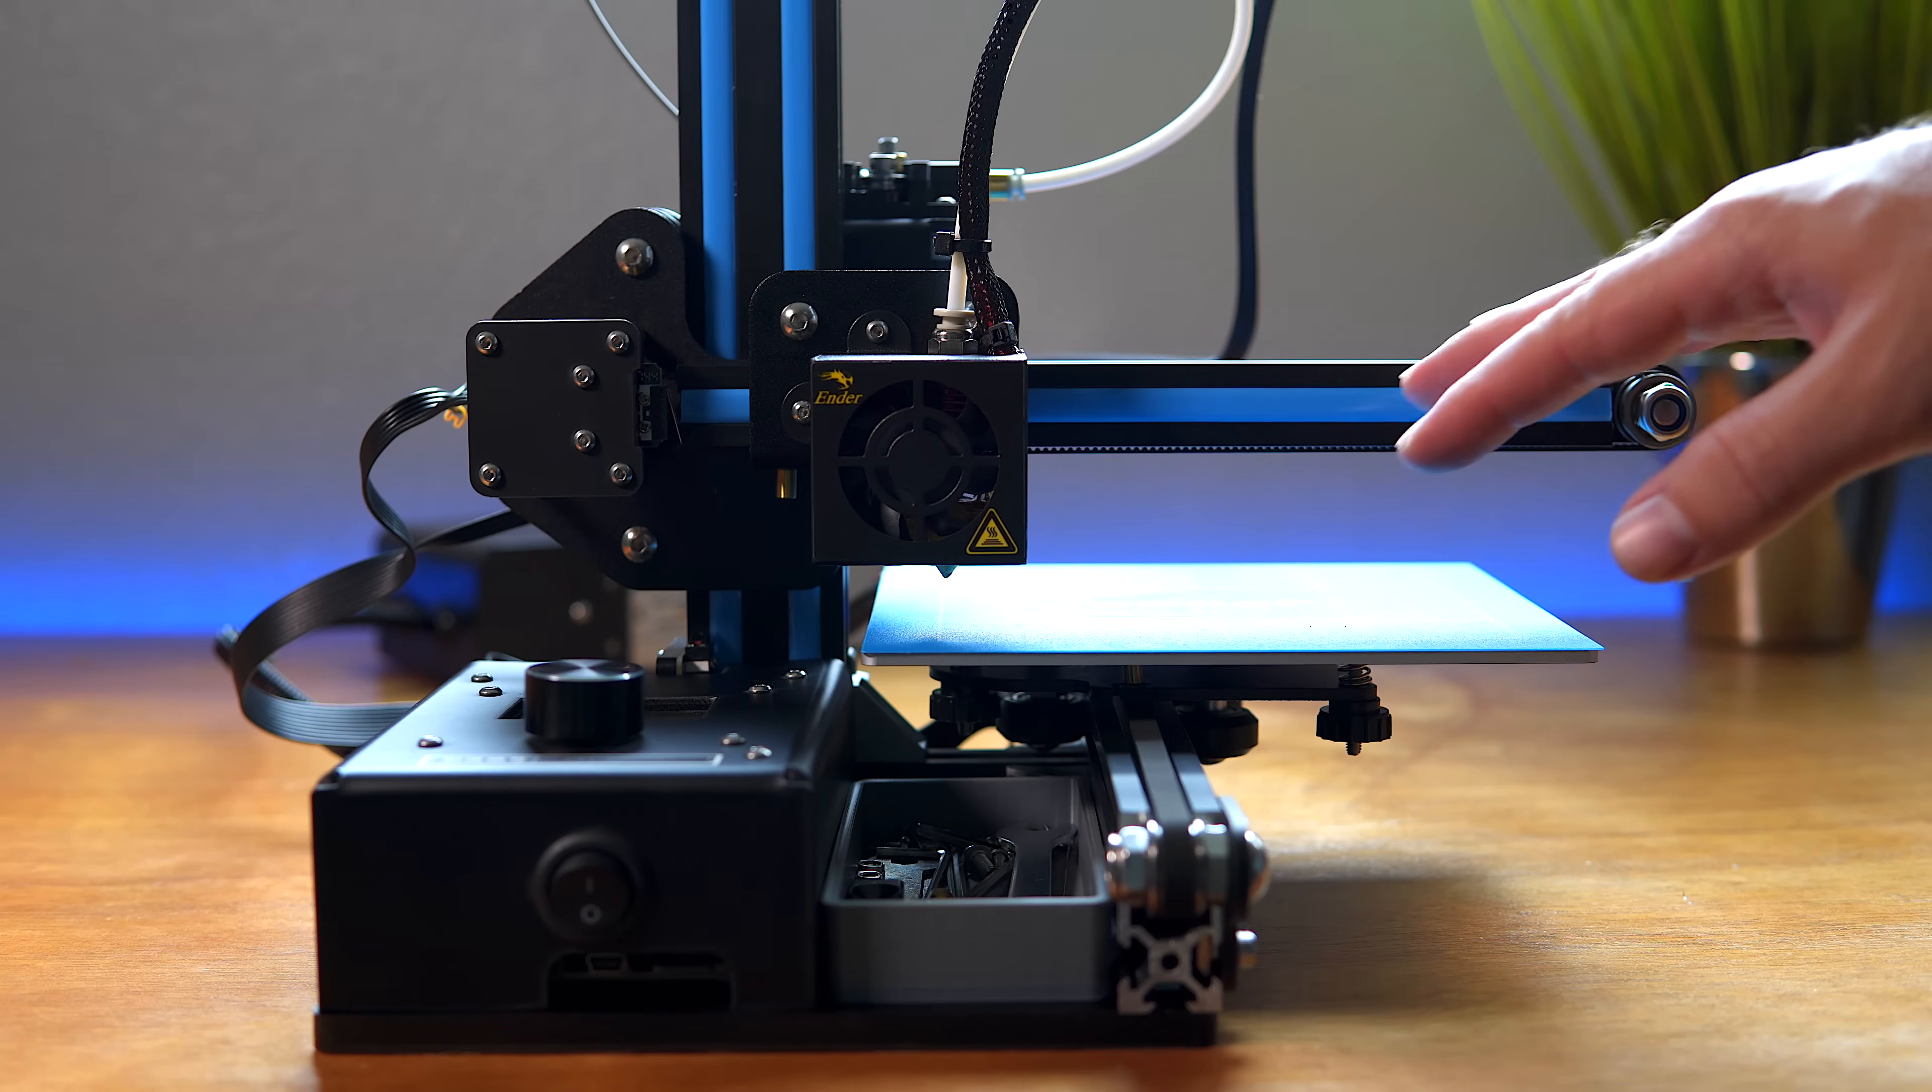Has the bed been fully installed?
Yes.